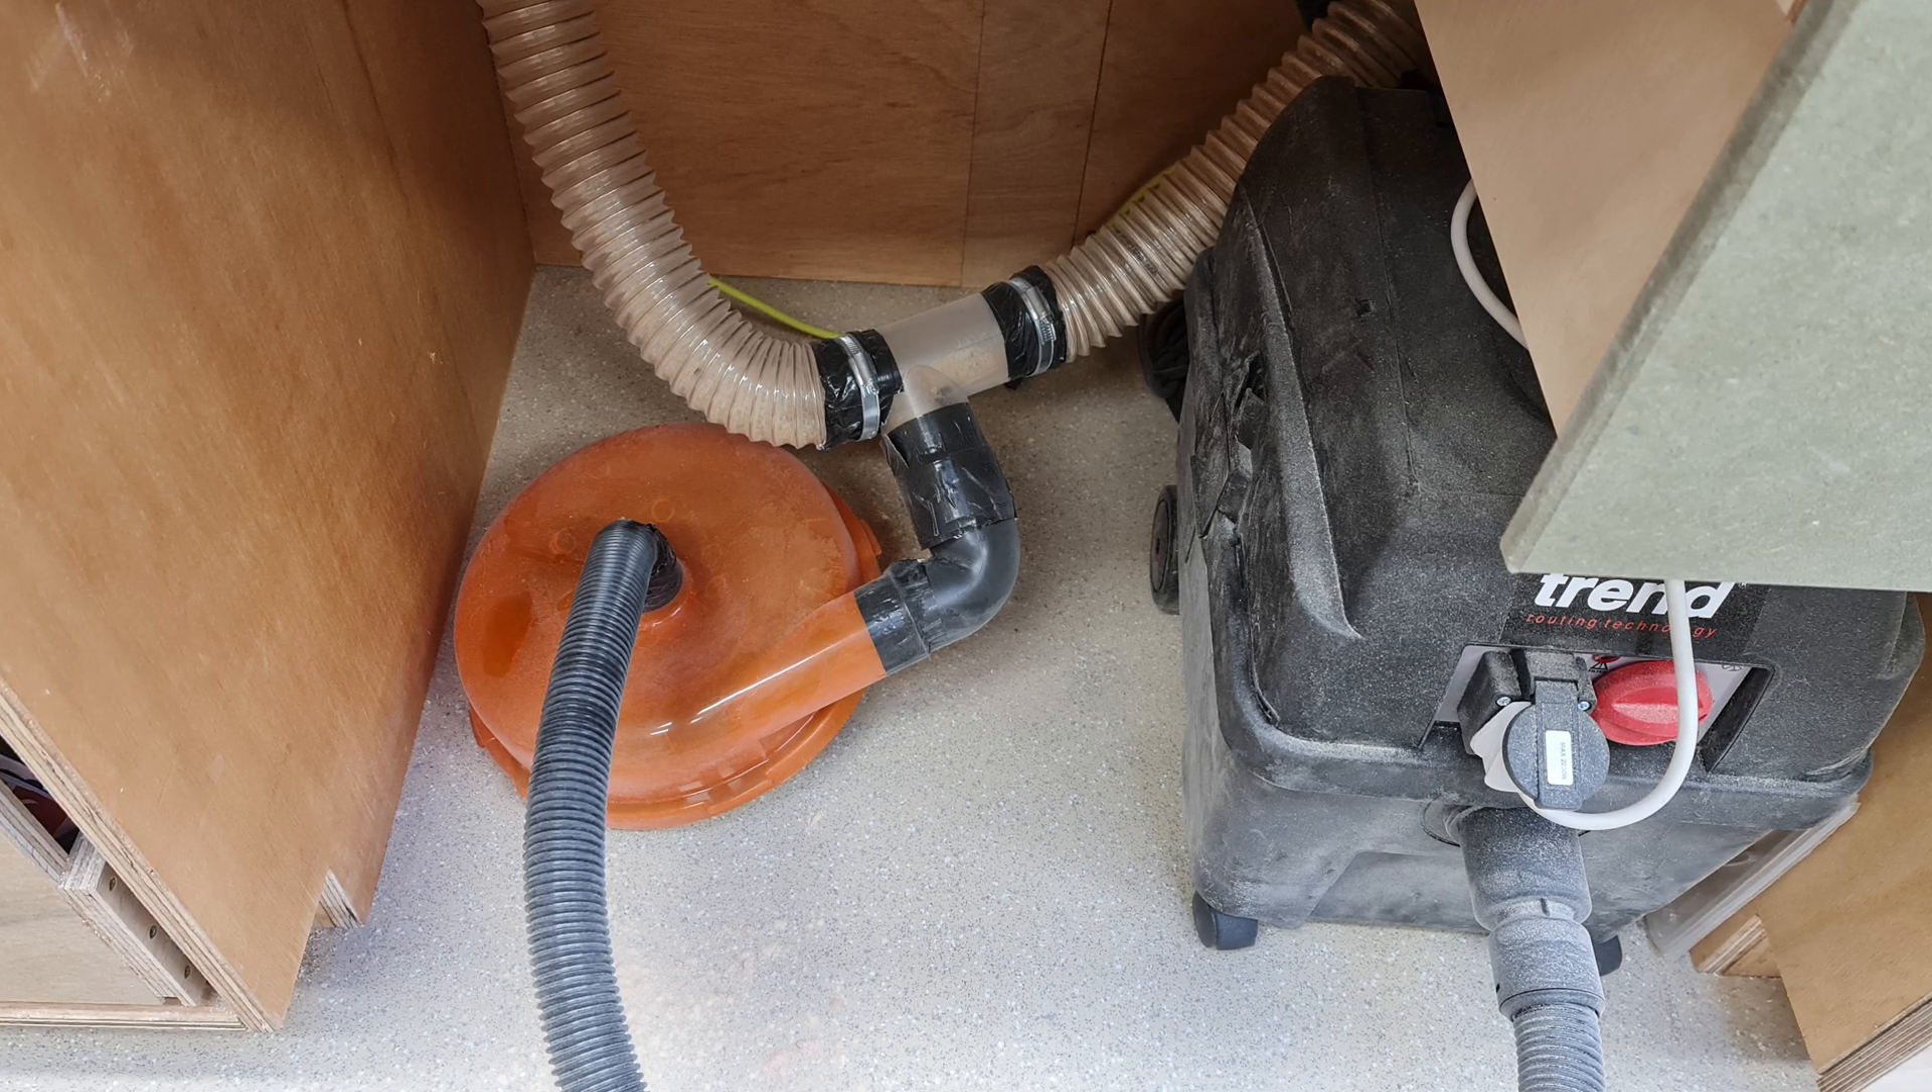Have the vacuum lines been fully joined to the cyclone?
Yes.